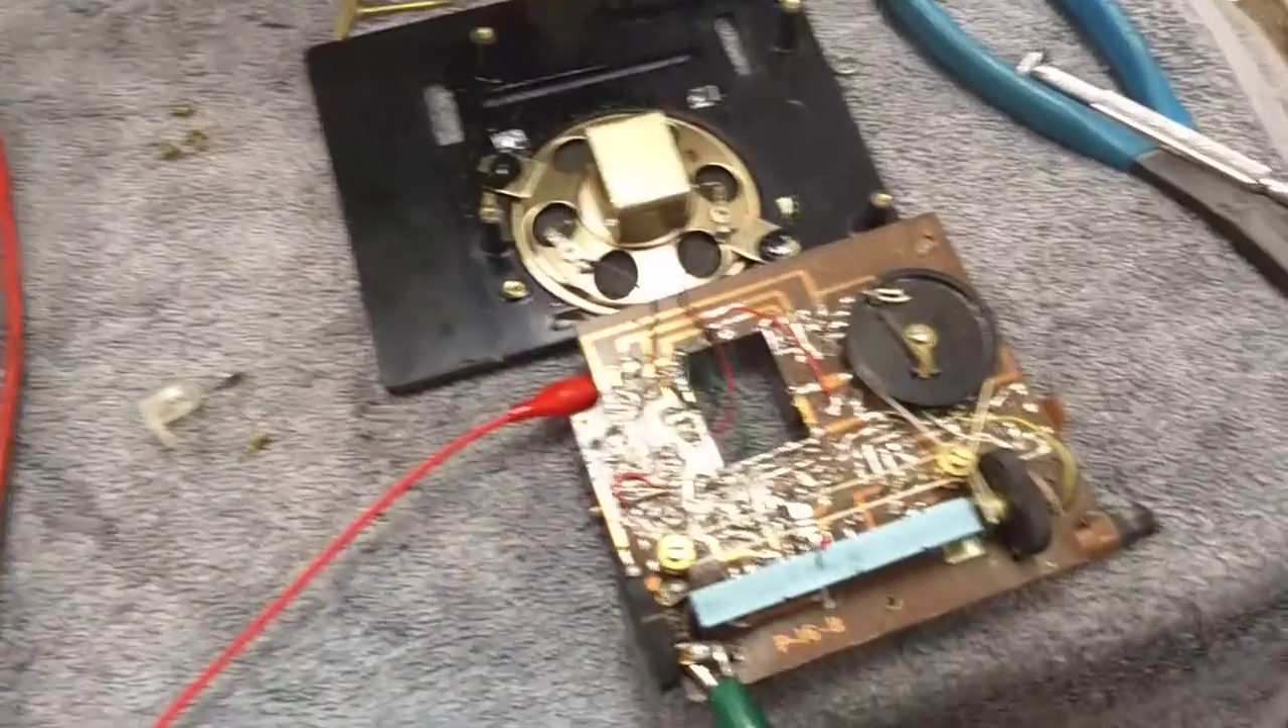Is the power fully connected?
Yes.